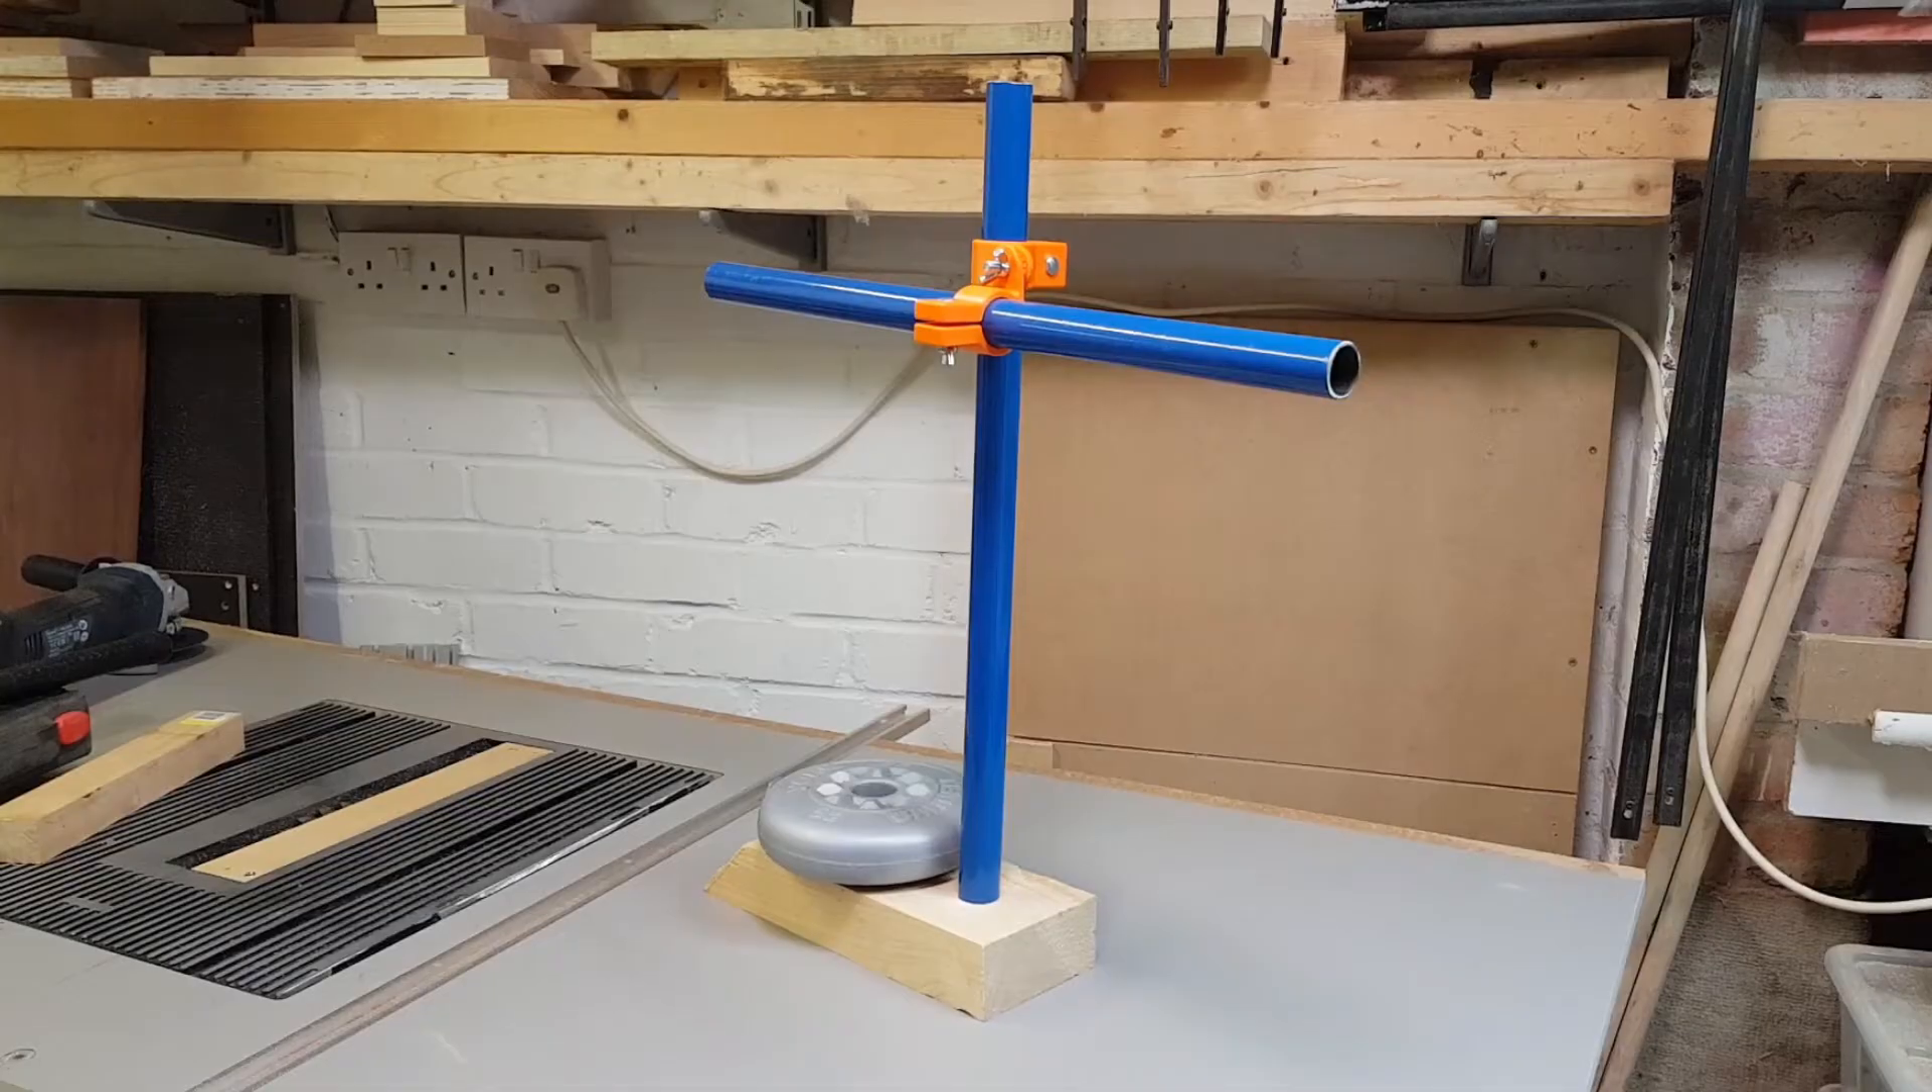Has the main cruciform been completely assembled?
Yes.